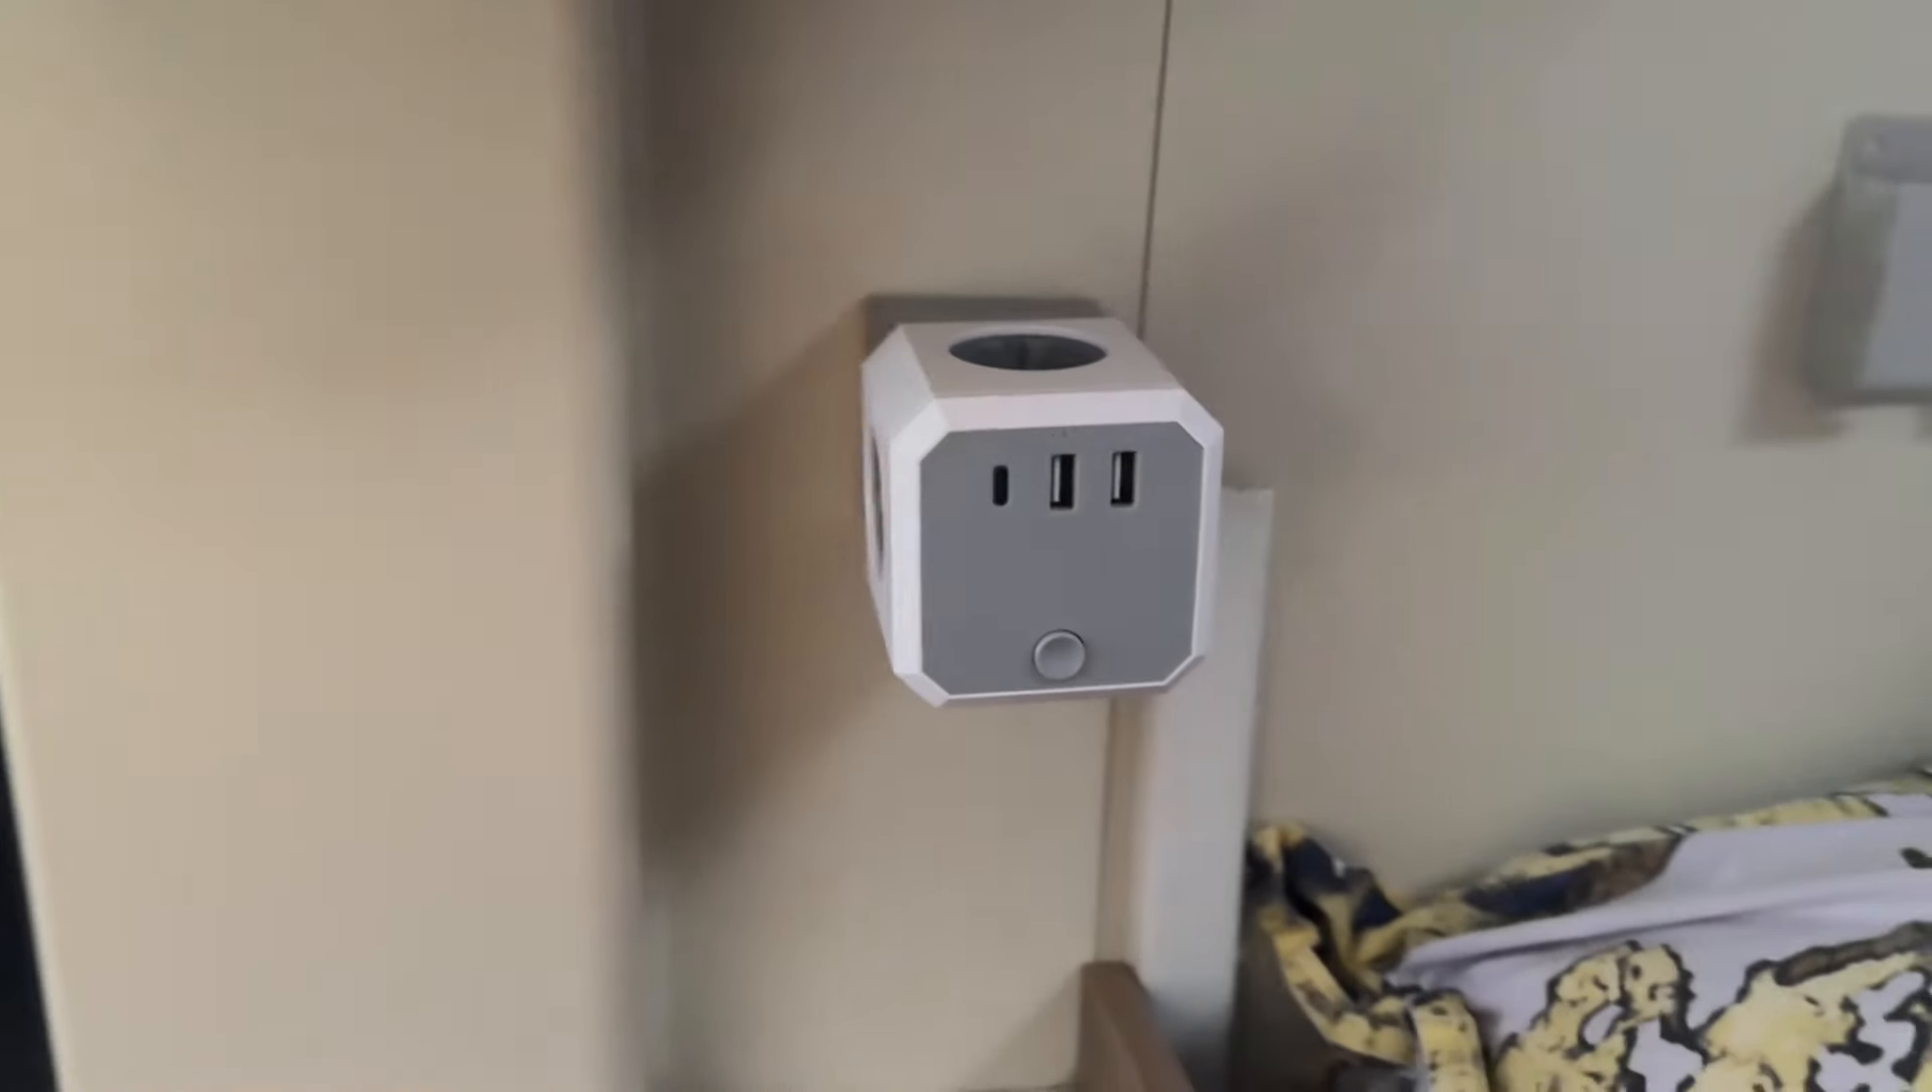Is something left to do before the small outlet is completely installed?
No.